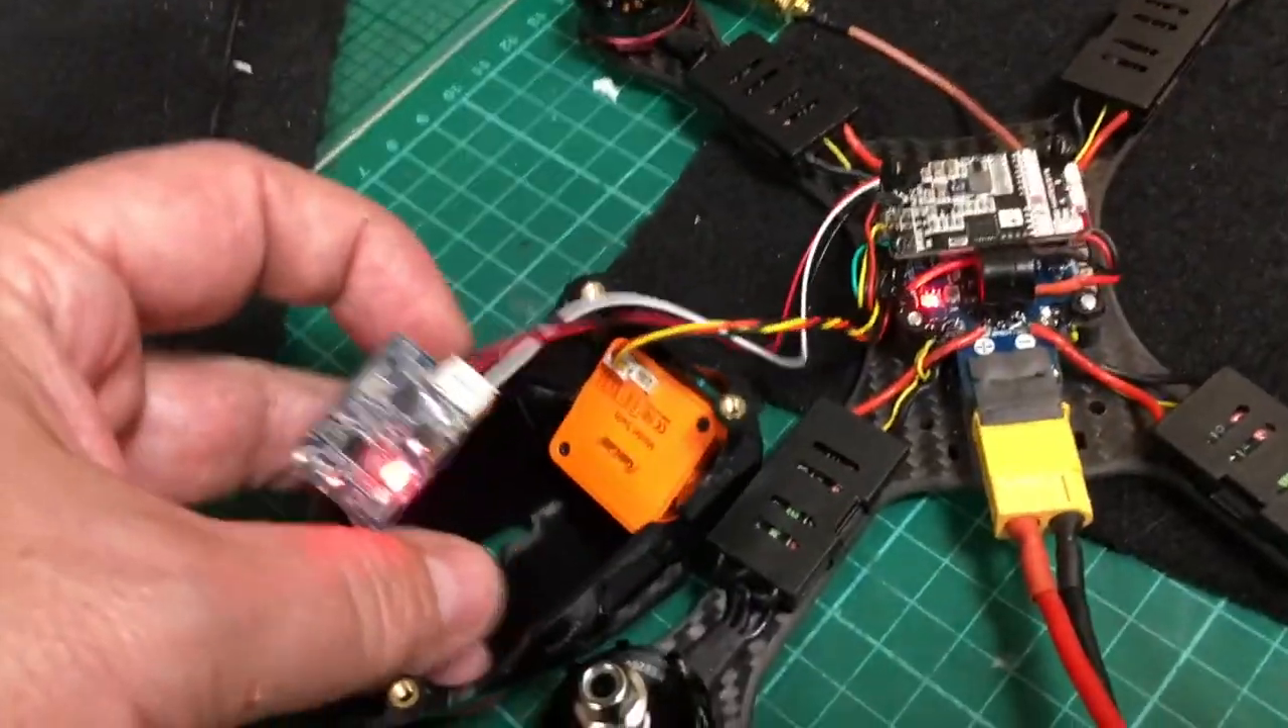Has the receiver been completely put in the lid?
No.